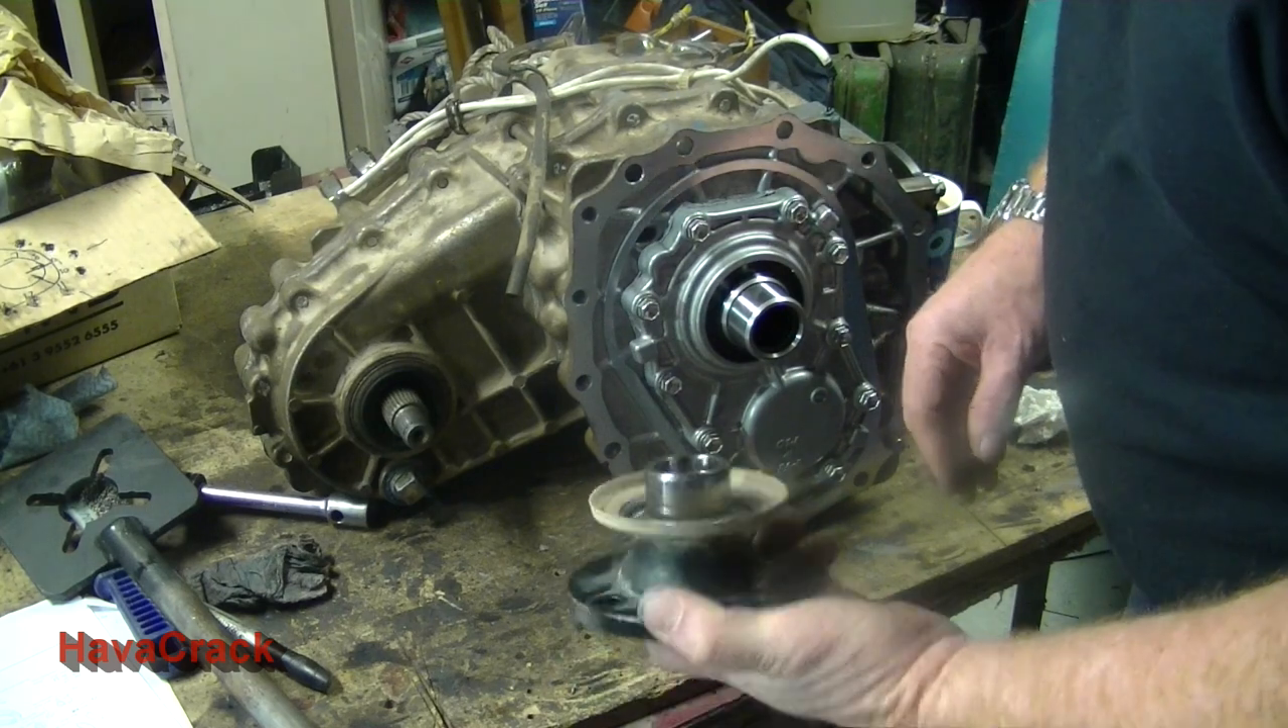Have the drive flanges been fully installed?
No.